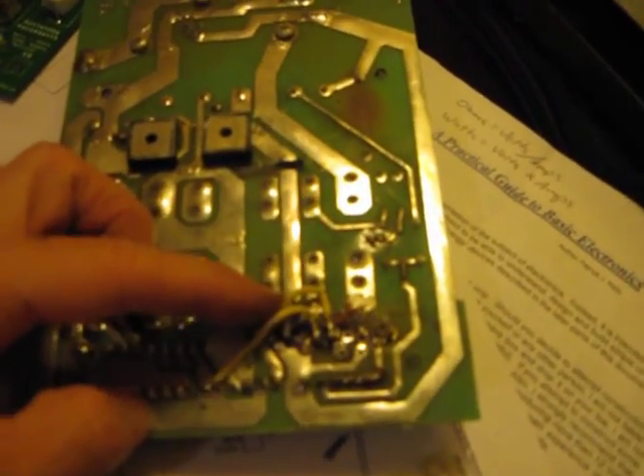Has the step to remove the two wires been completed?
No.